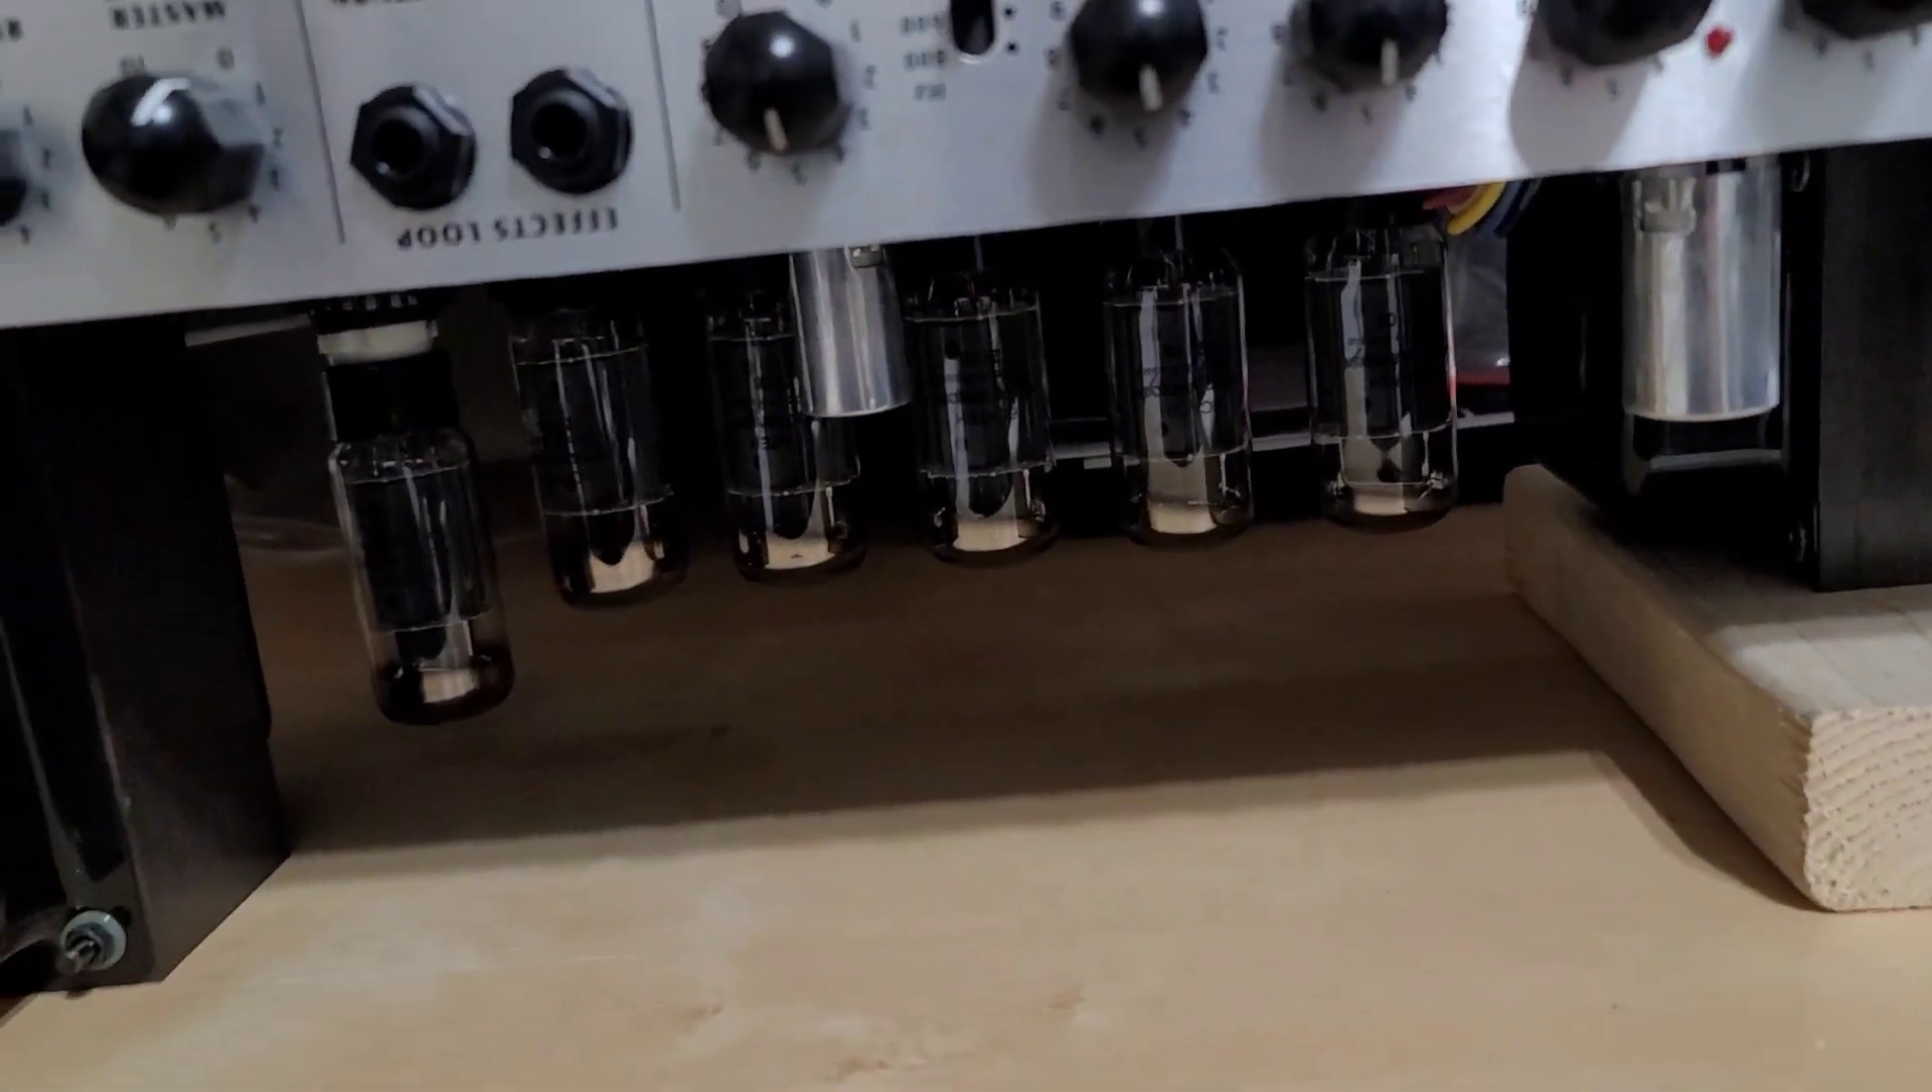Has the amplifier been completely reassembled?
No.